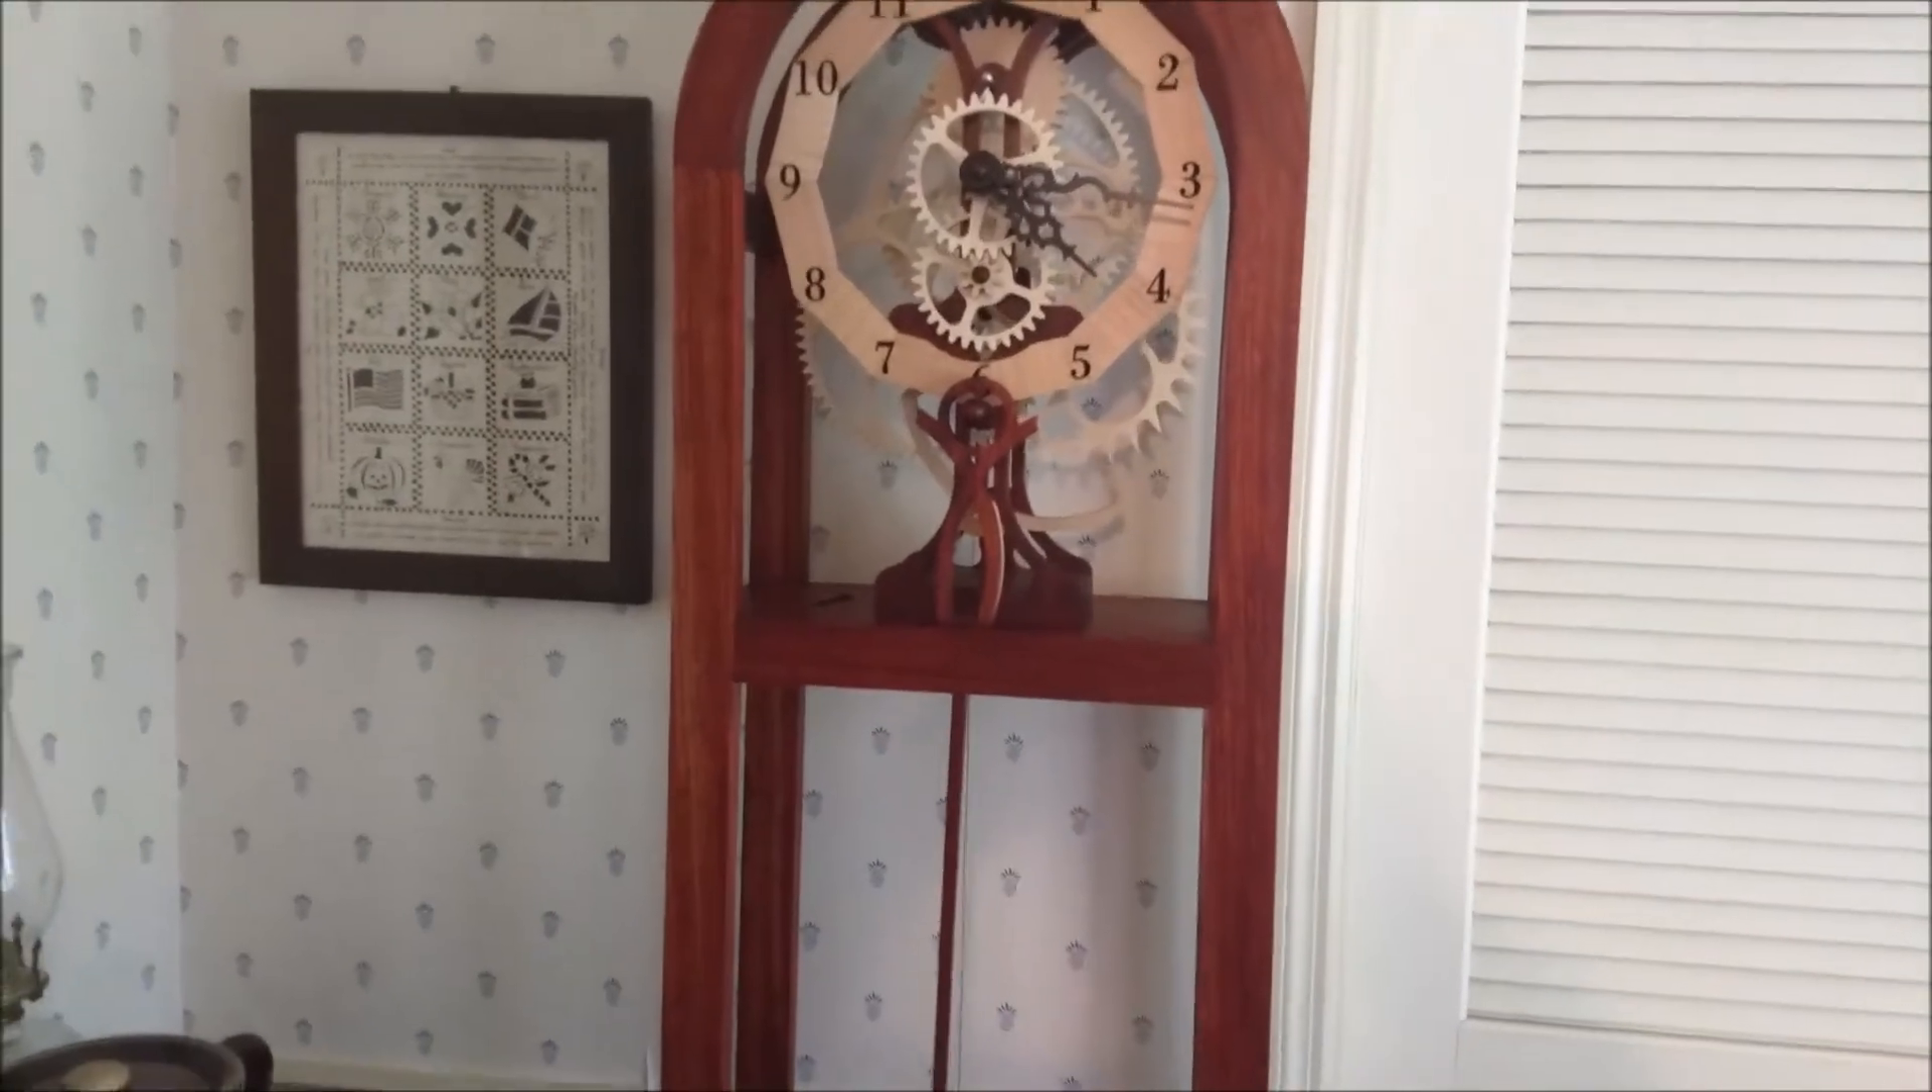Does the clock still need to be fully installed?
No.